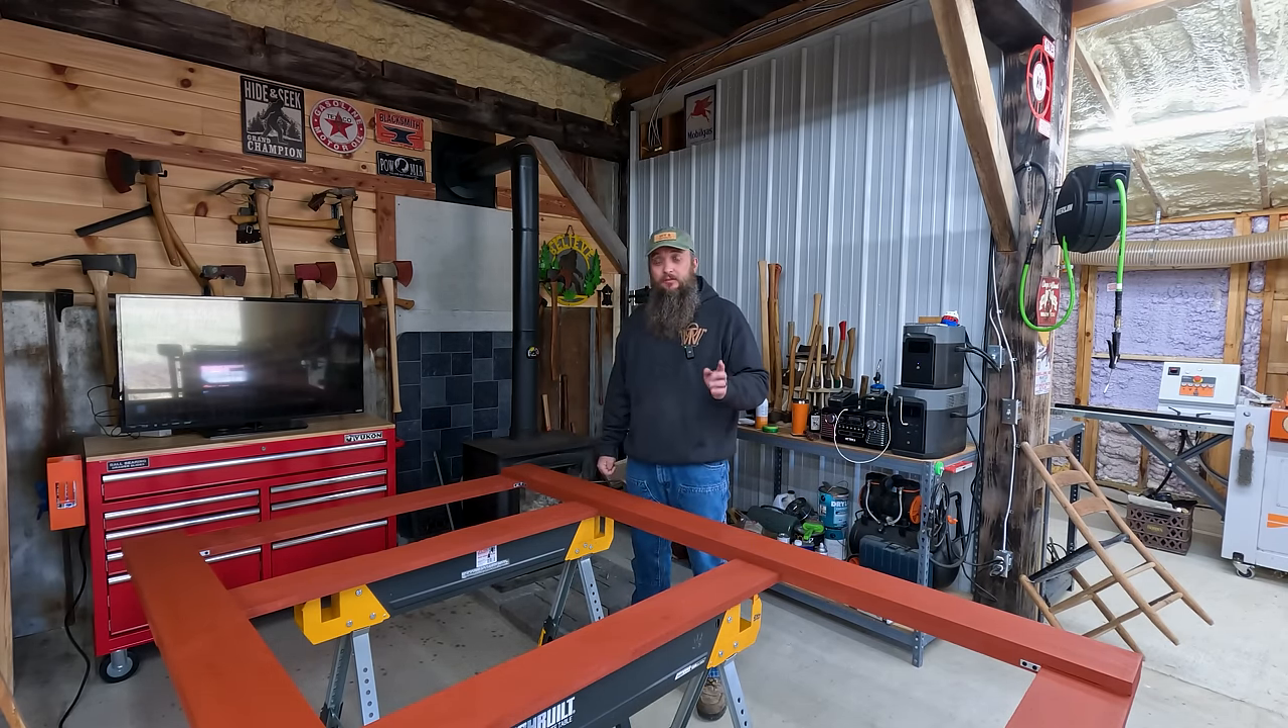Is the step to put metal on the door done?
No.